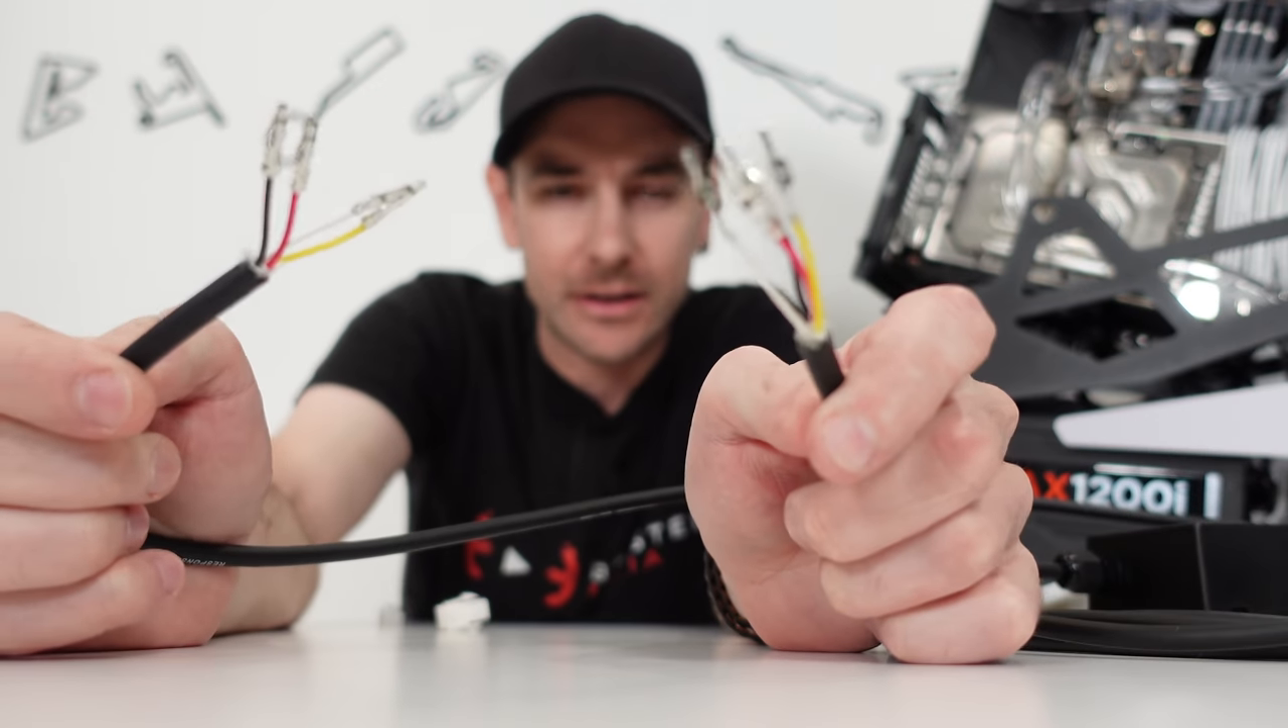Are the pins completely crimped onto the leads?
Yes.